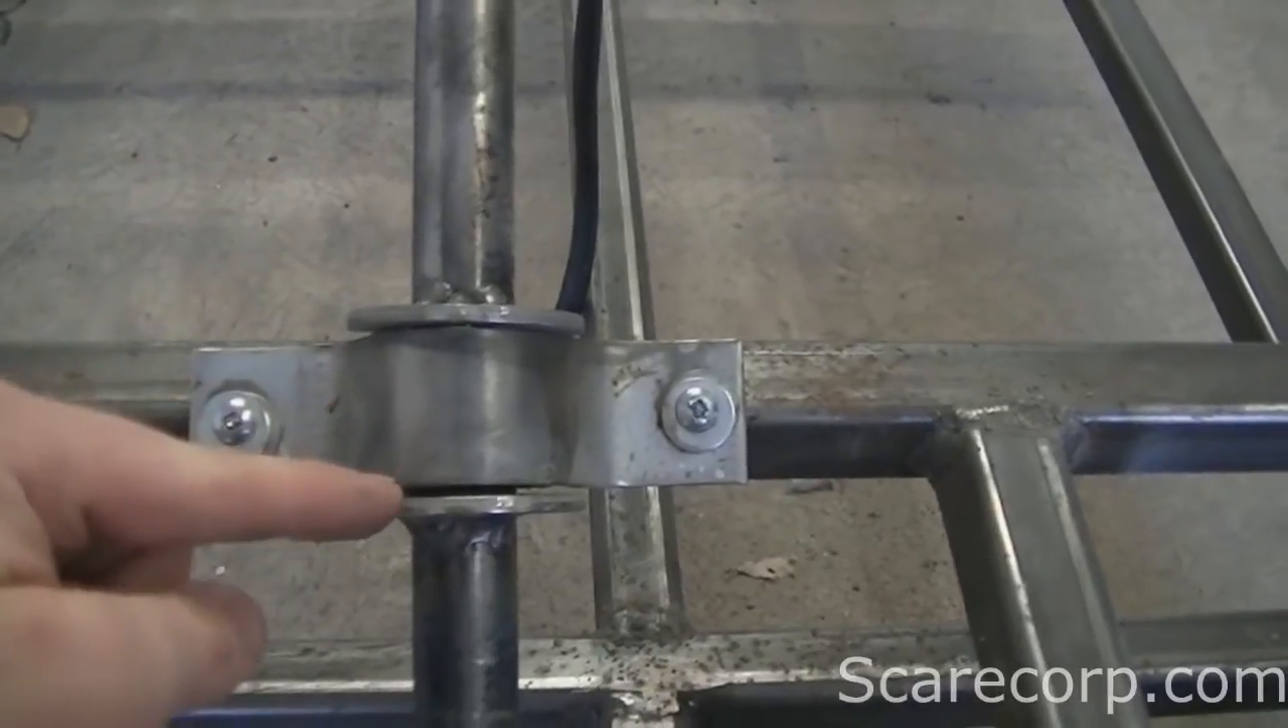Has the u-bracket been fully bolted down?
Yes.